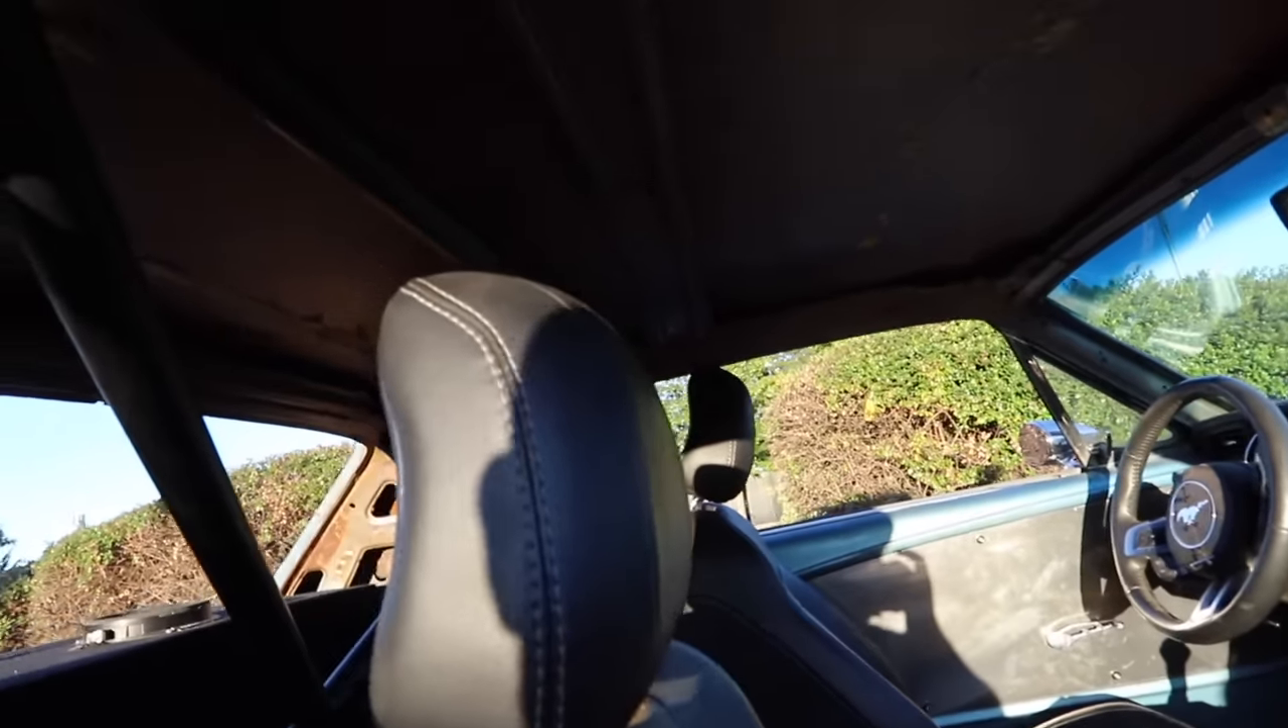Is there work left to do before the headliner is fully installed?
Yes.